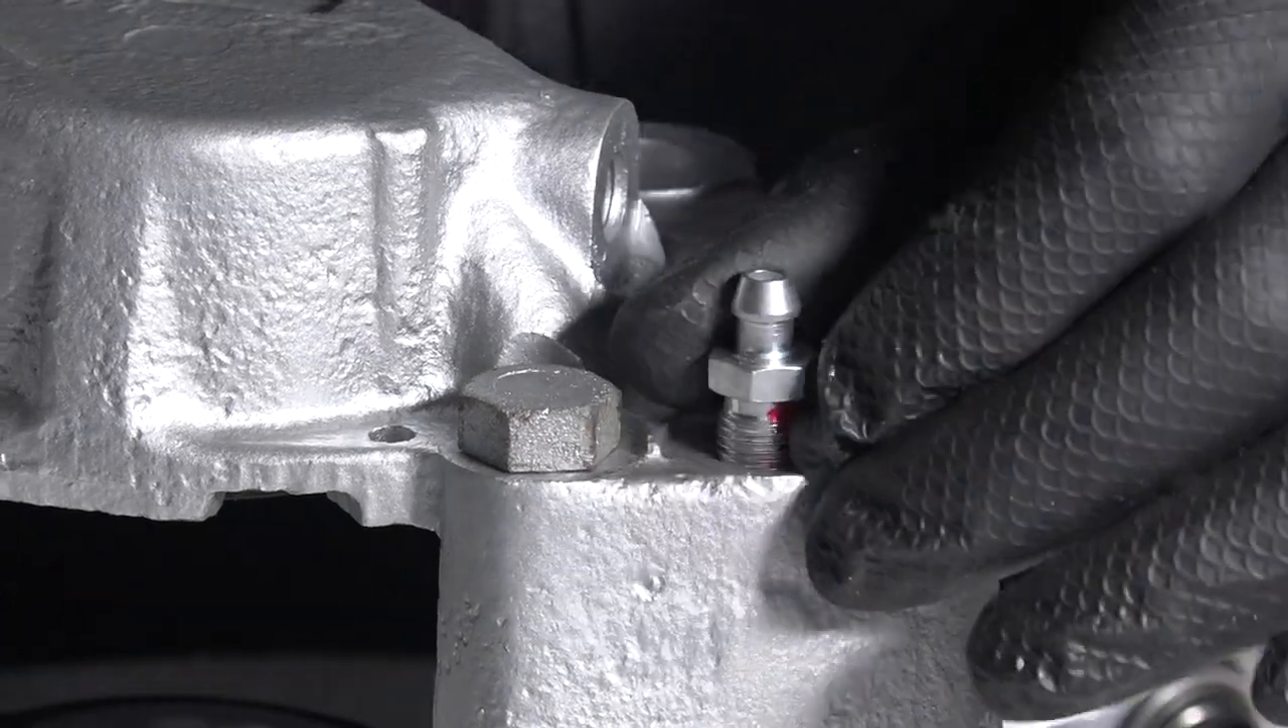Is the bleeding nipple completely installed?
No.